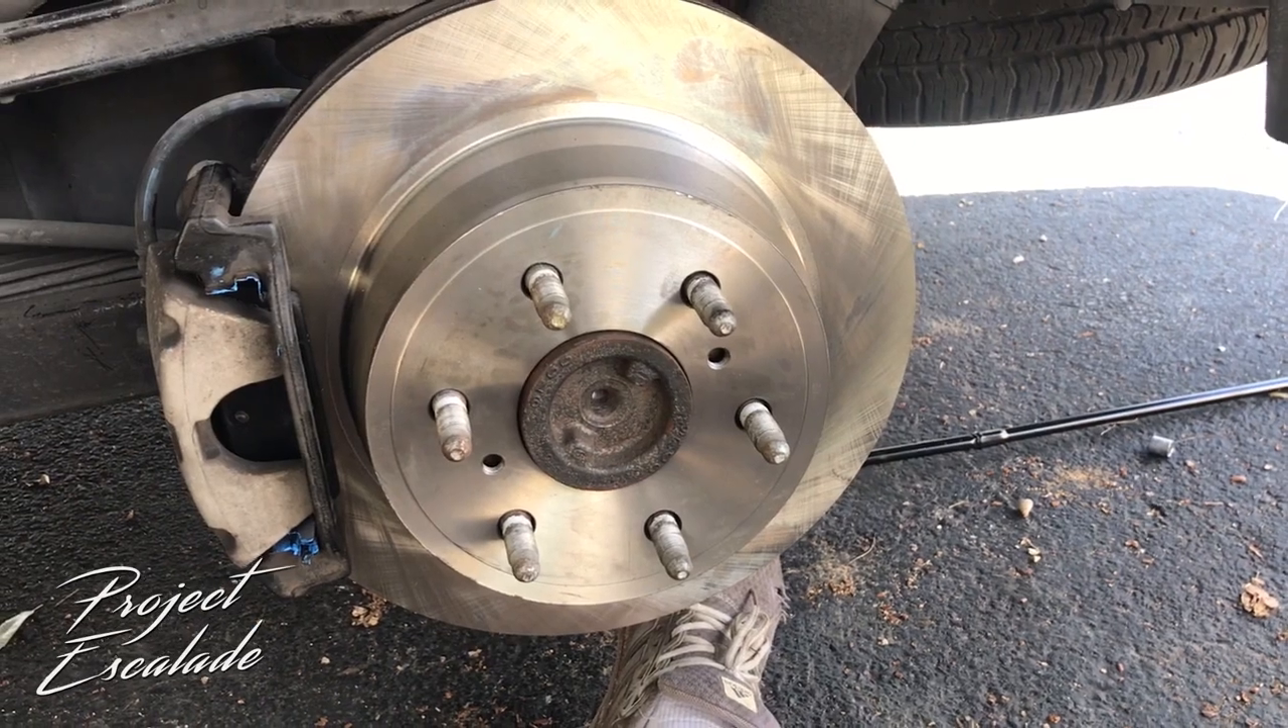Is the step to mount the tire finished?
No.